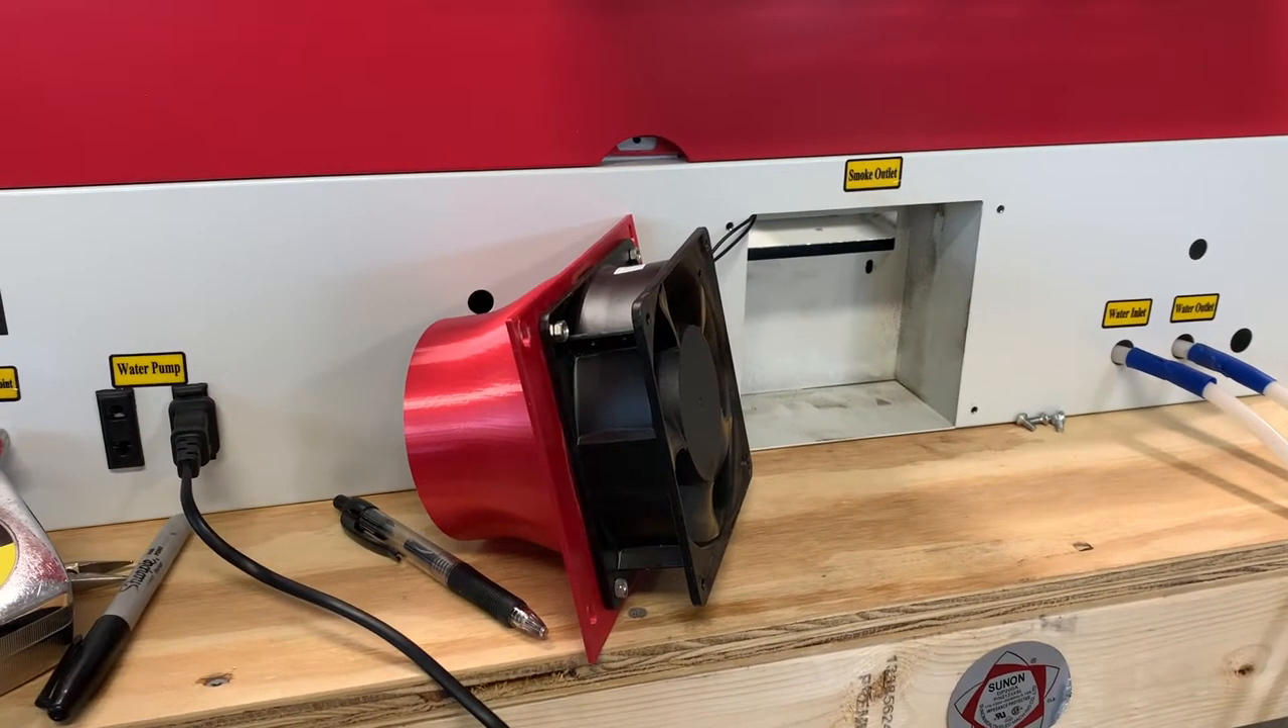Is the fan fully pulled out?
Yes.